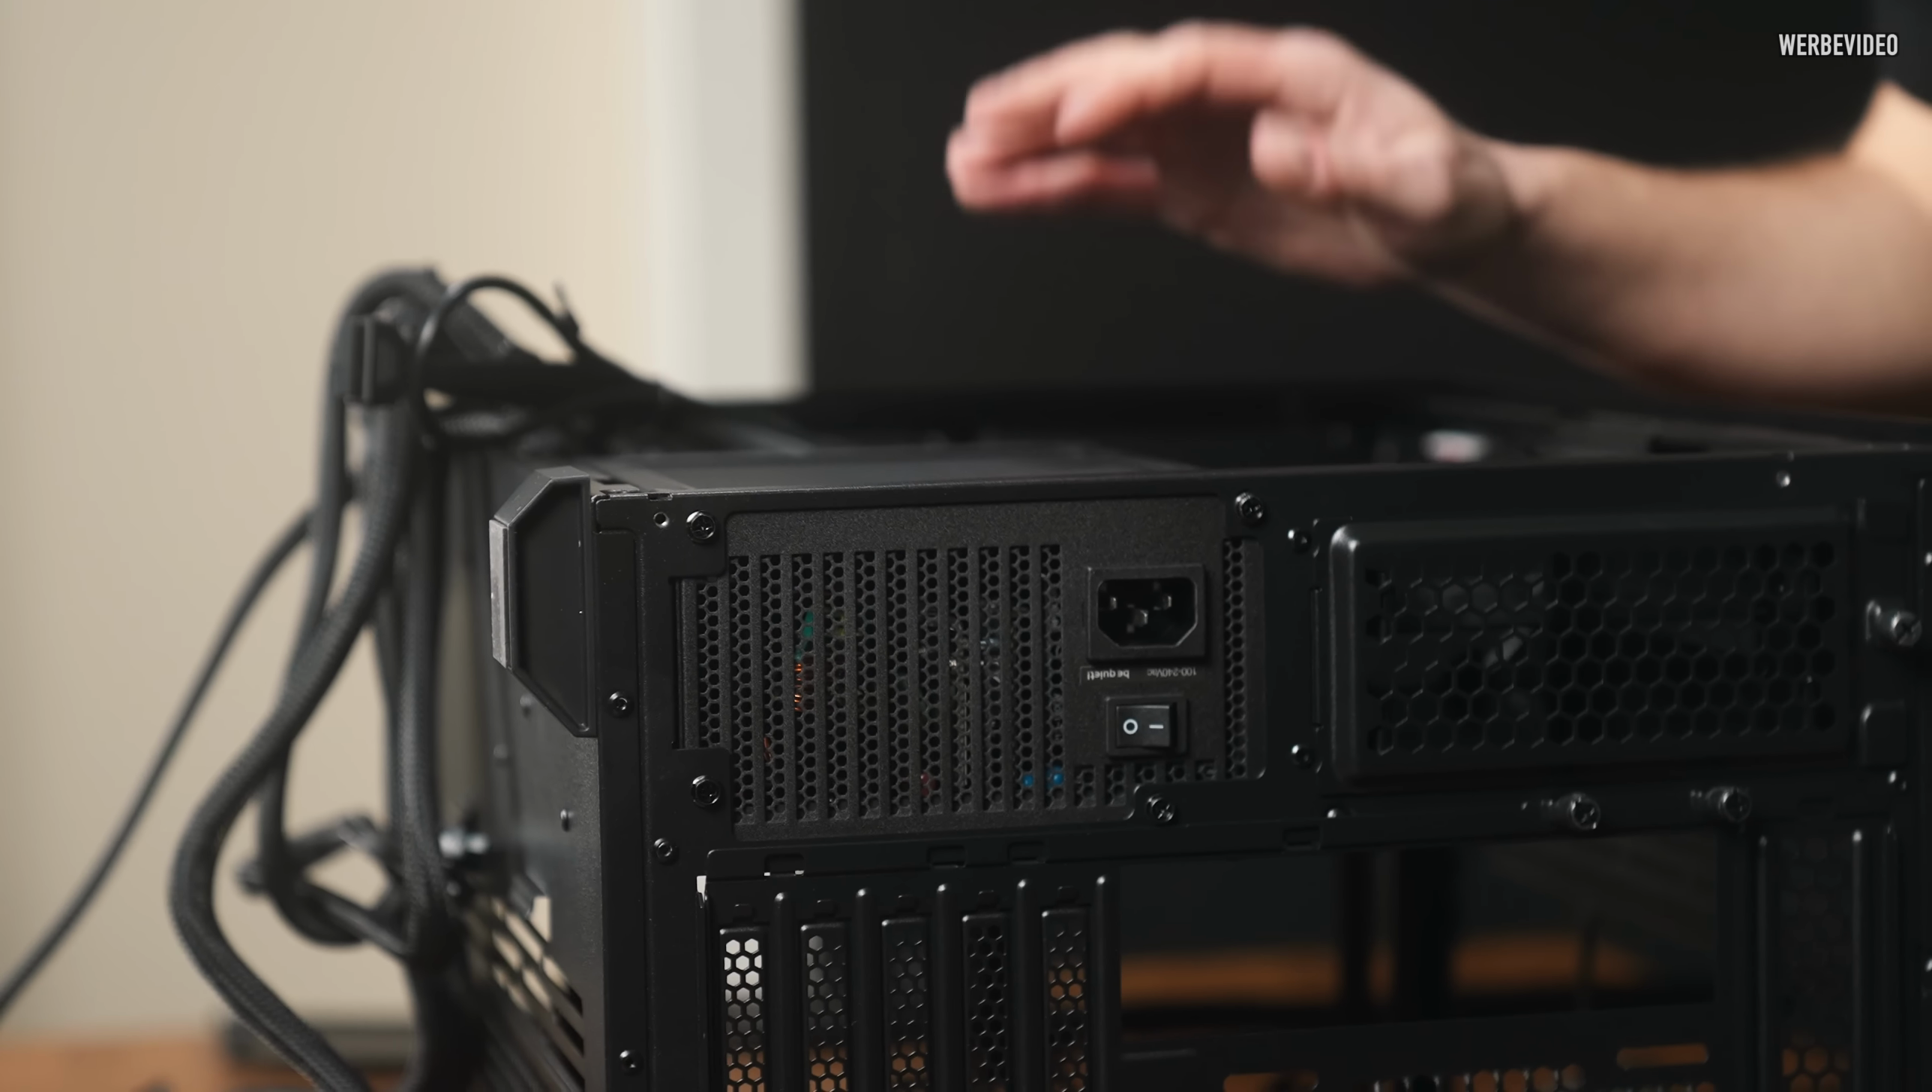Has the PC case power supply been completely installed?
Yes.